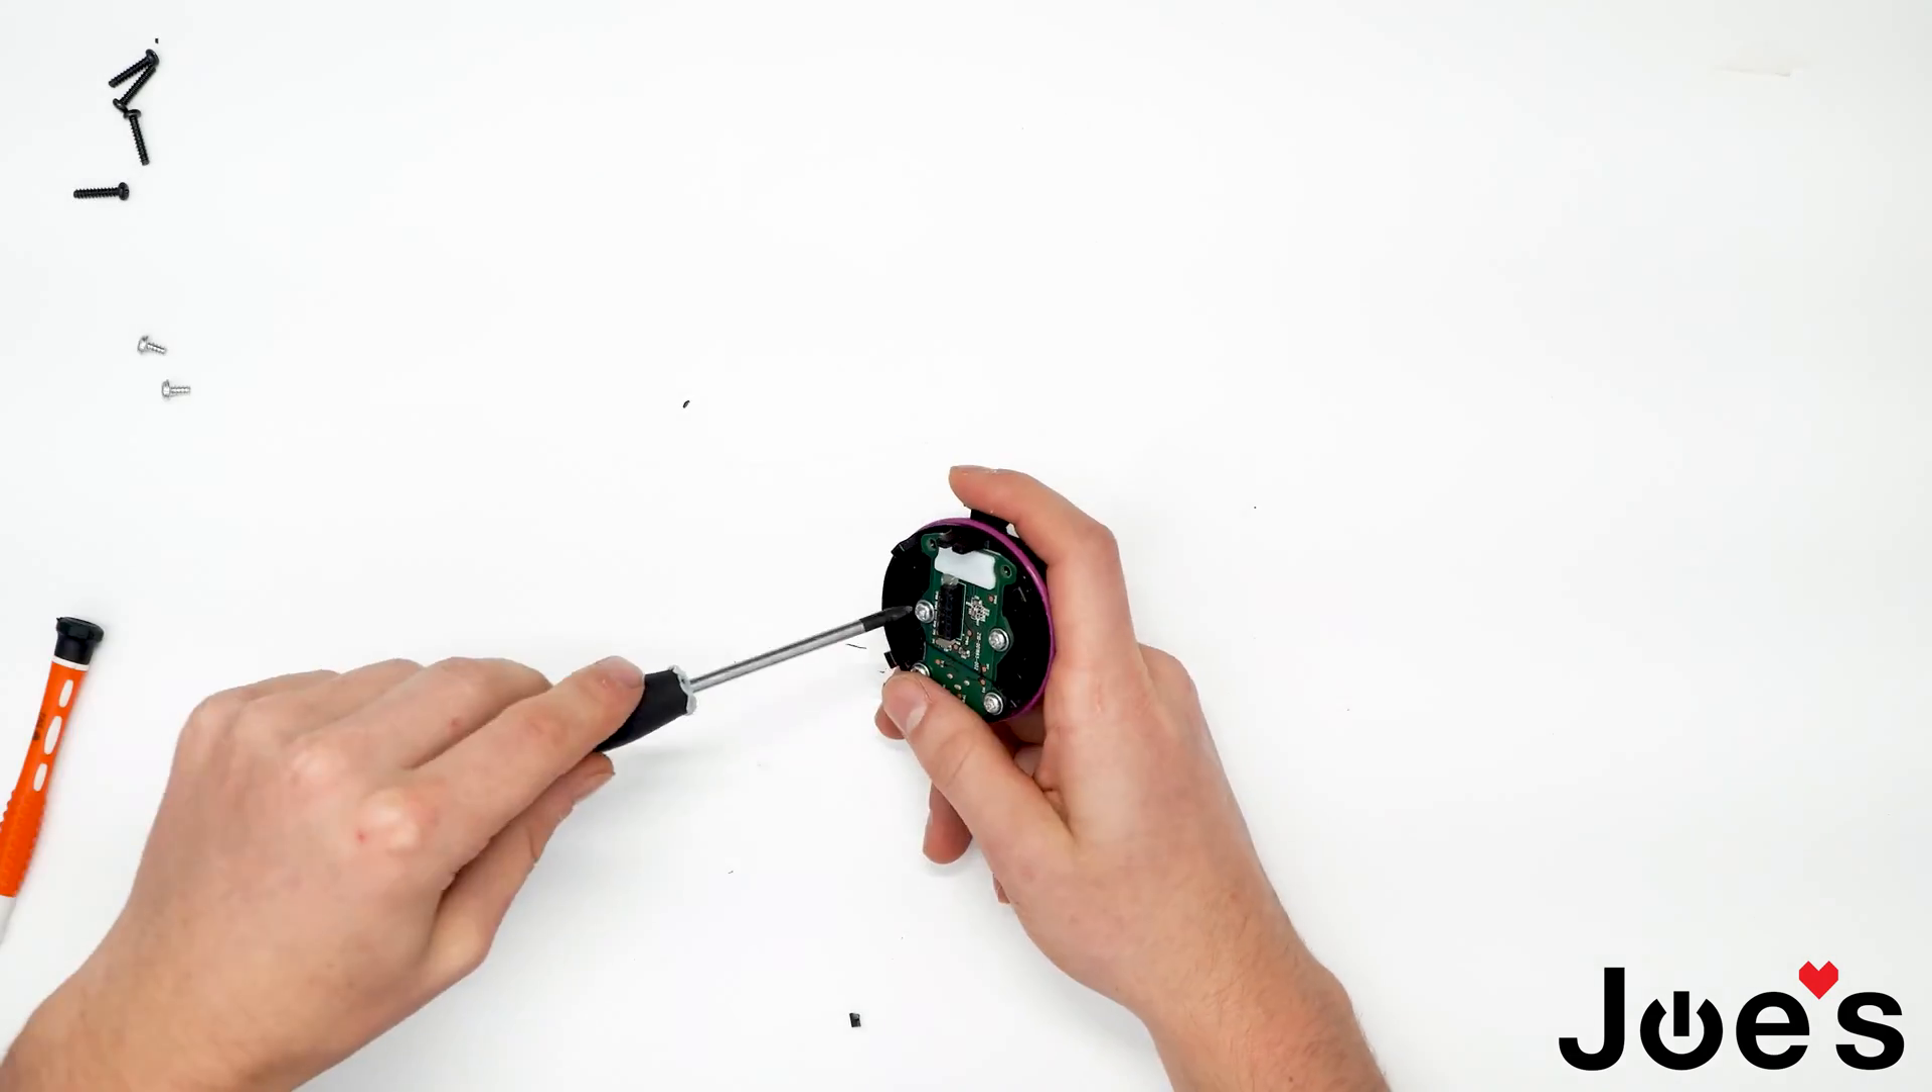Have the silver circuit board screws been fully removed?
No.